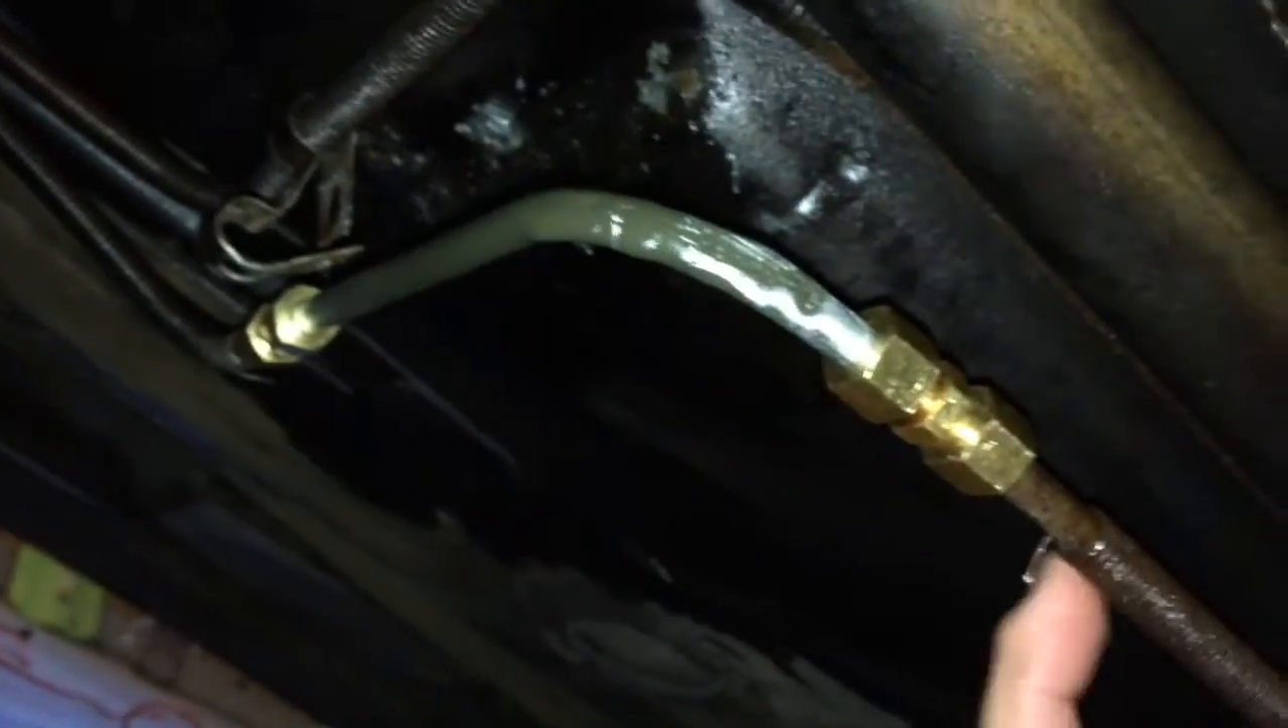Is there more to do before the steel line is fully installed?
No.